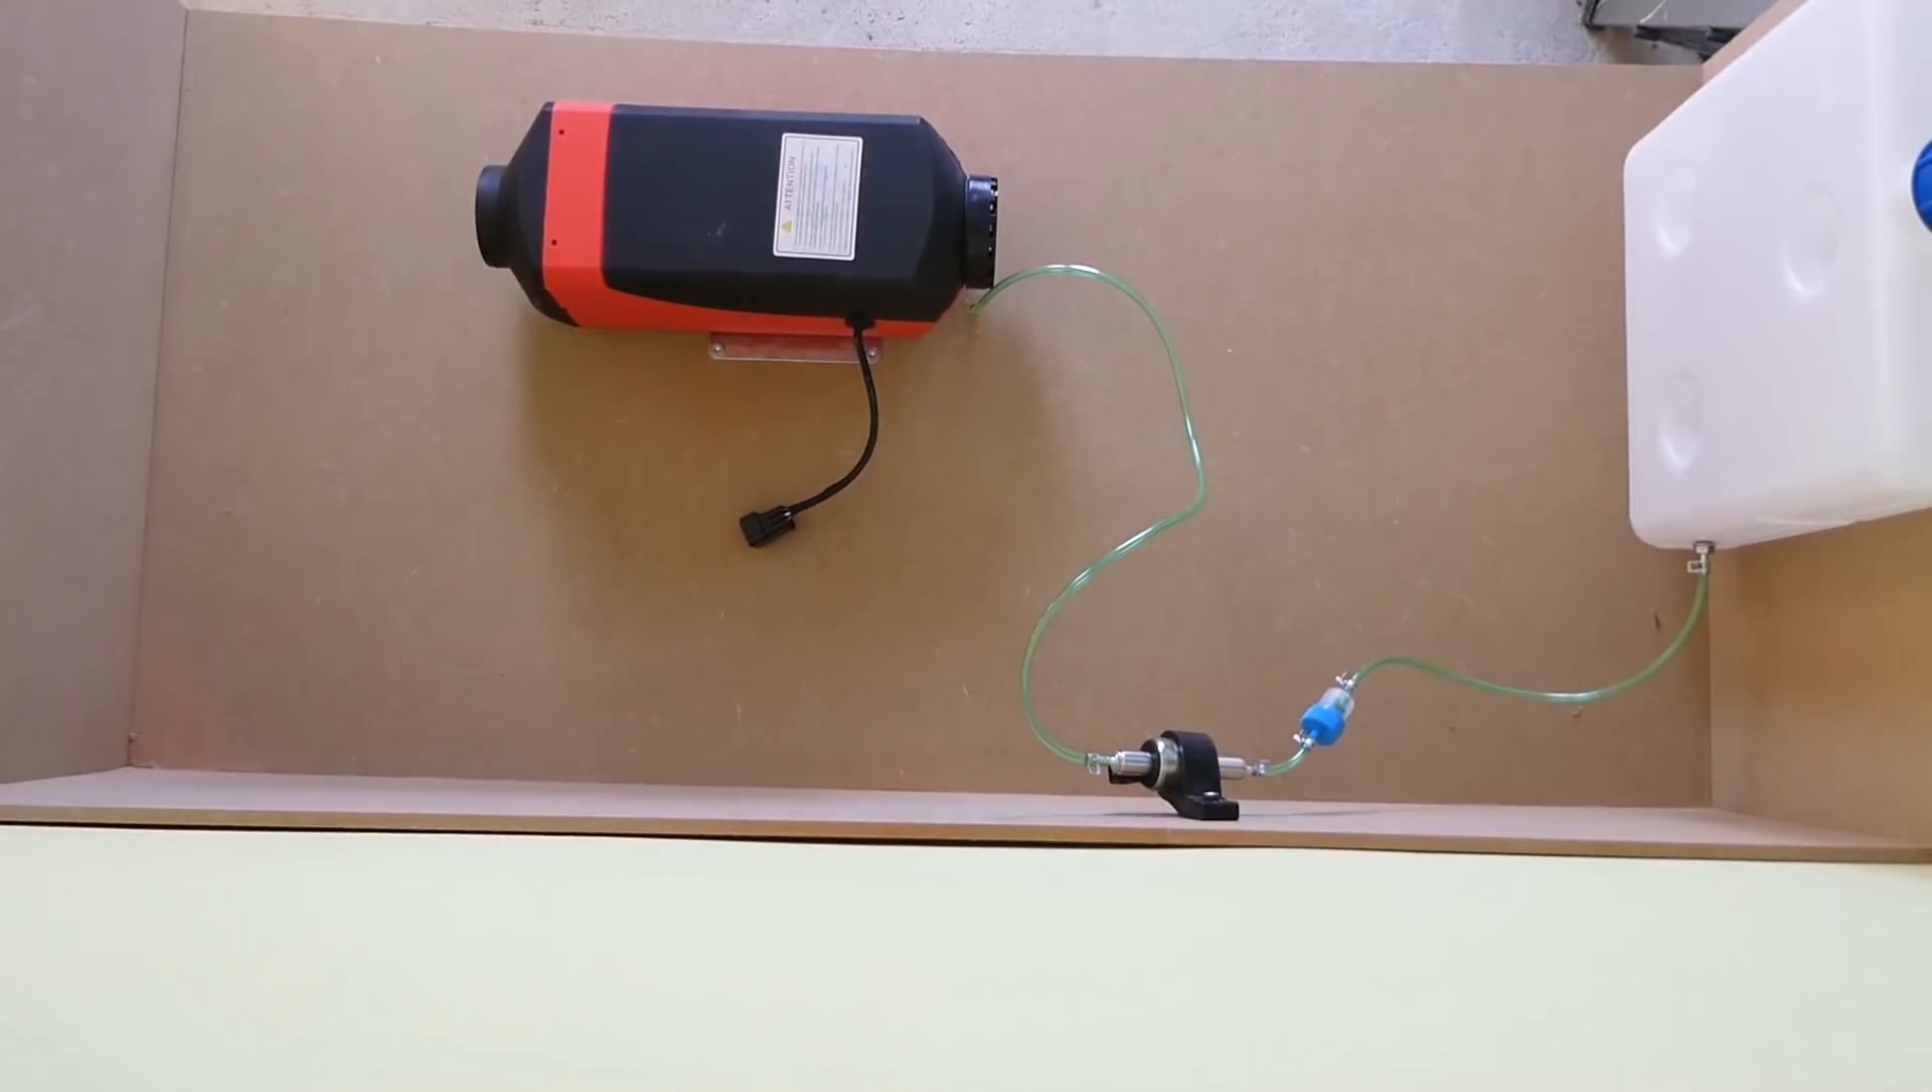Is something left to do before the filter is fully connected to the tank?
No.